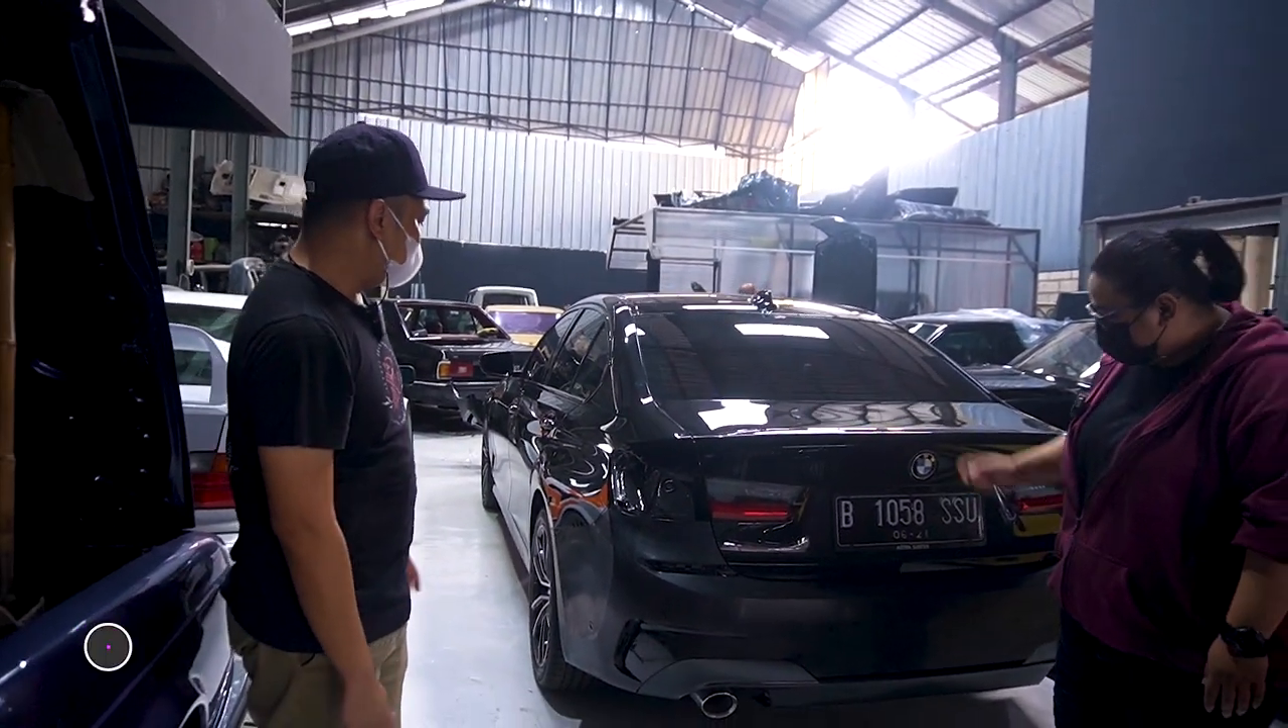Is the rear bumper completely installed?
Yes.